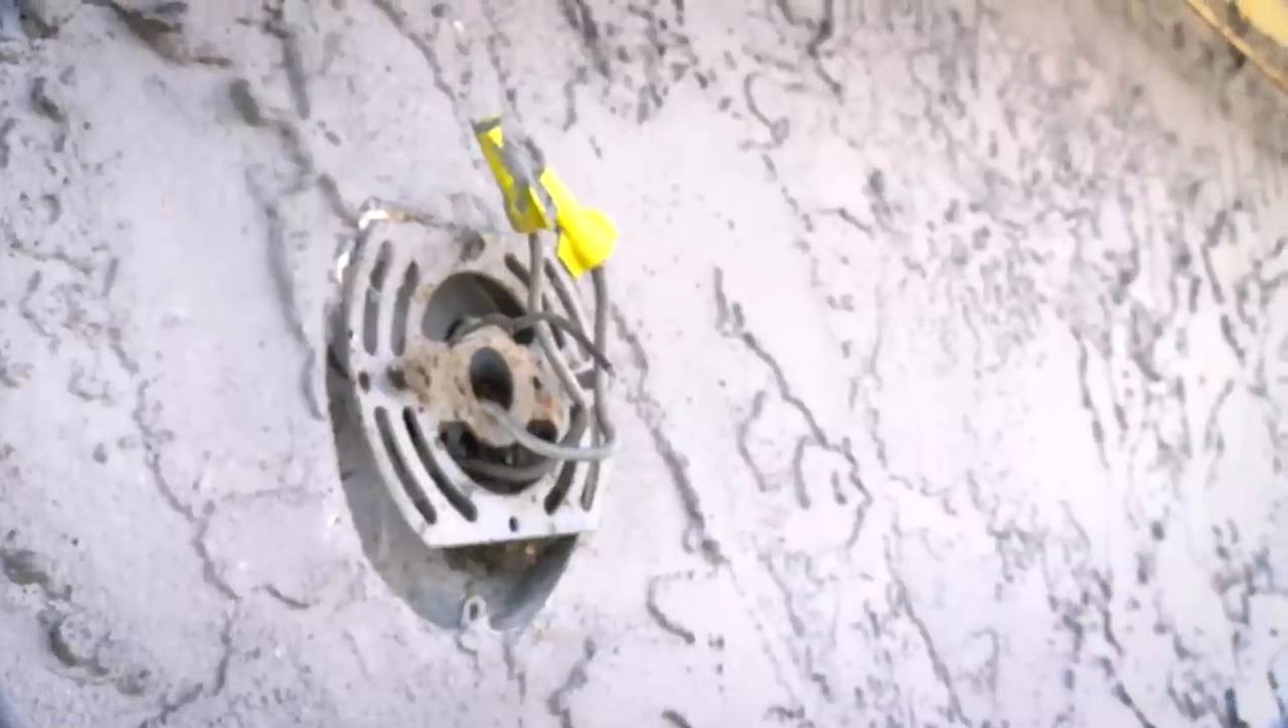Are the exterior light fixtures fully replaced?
No.